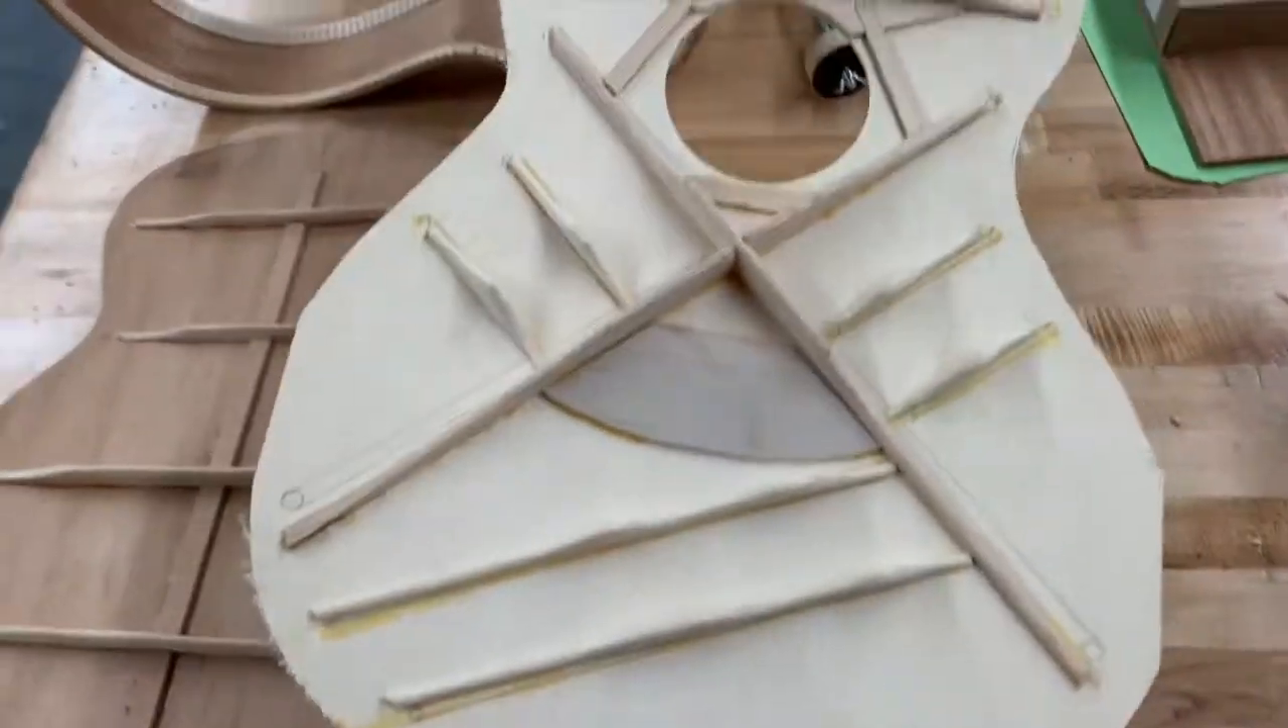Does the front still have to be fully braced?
No.